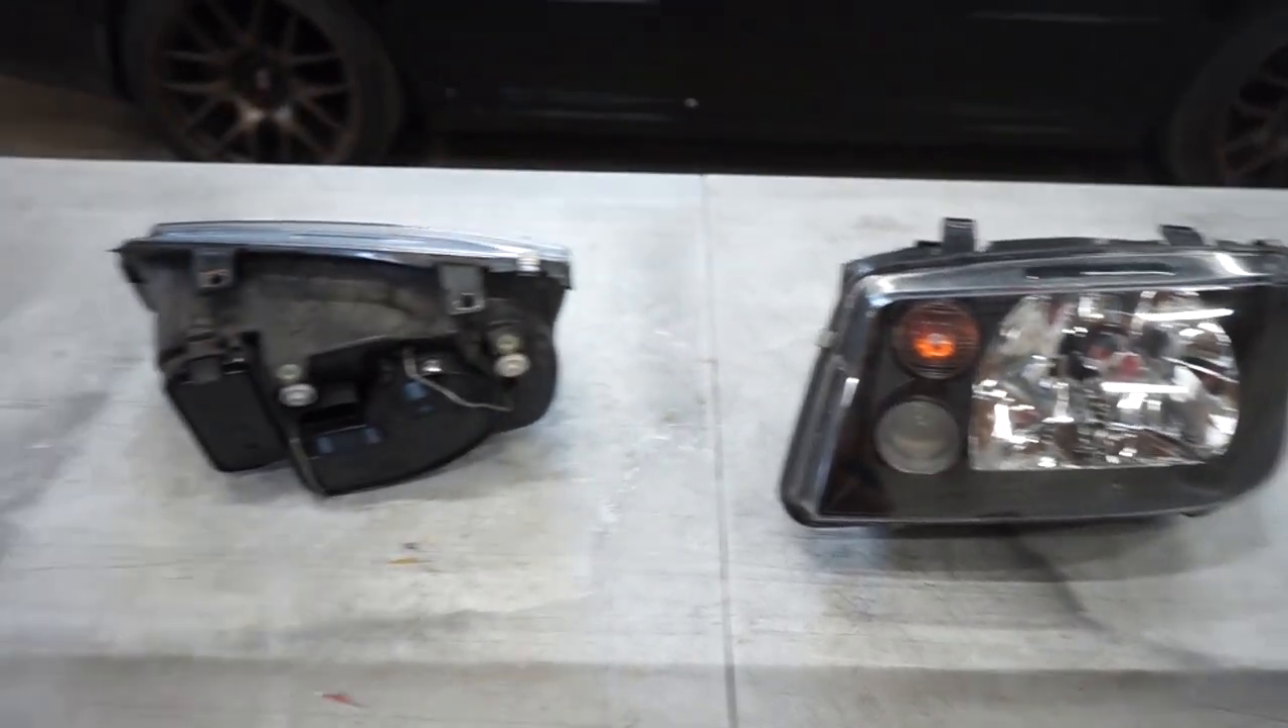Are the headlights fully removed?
Yes.